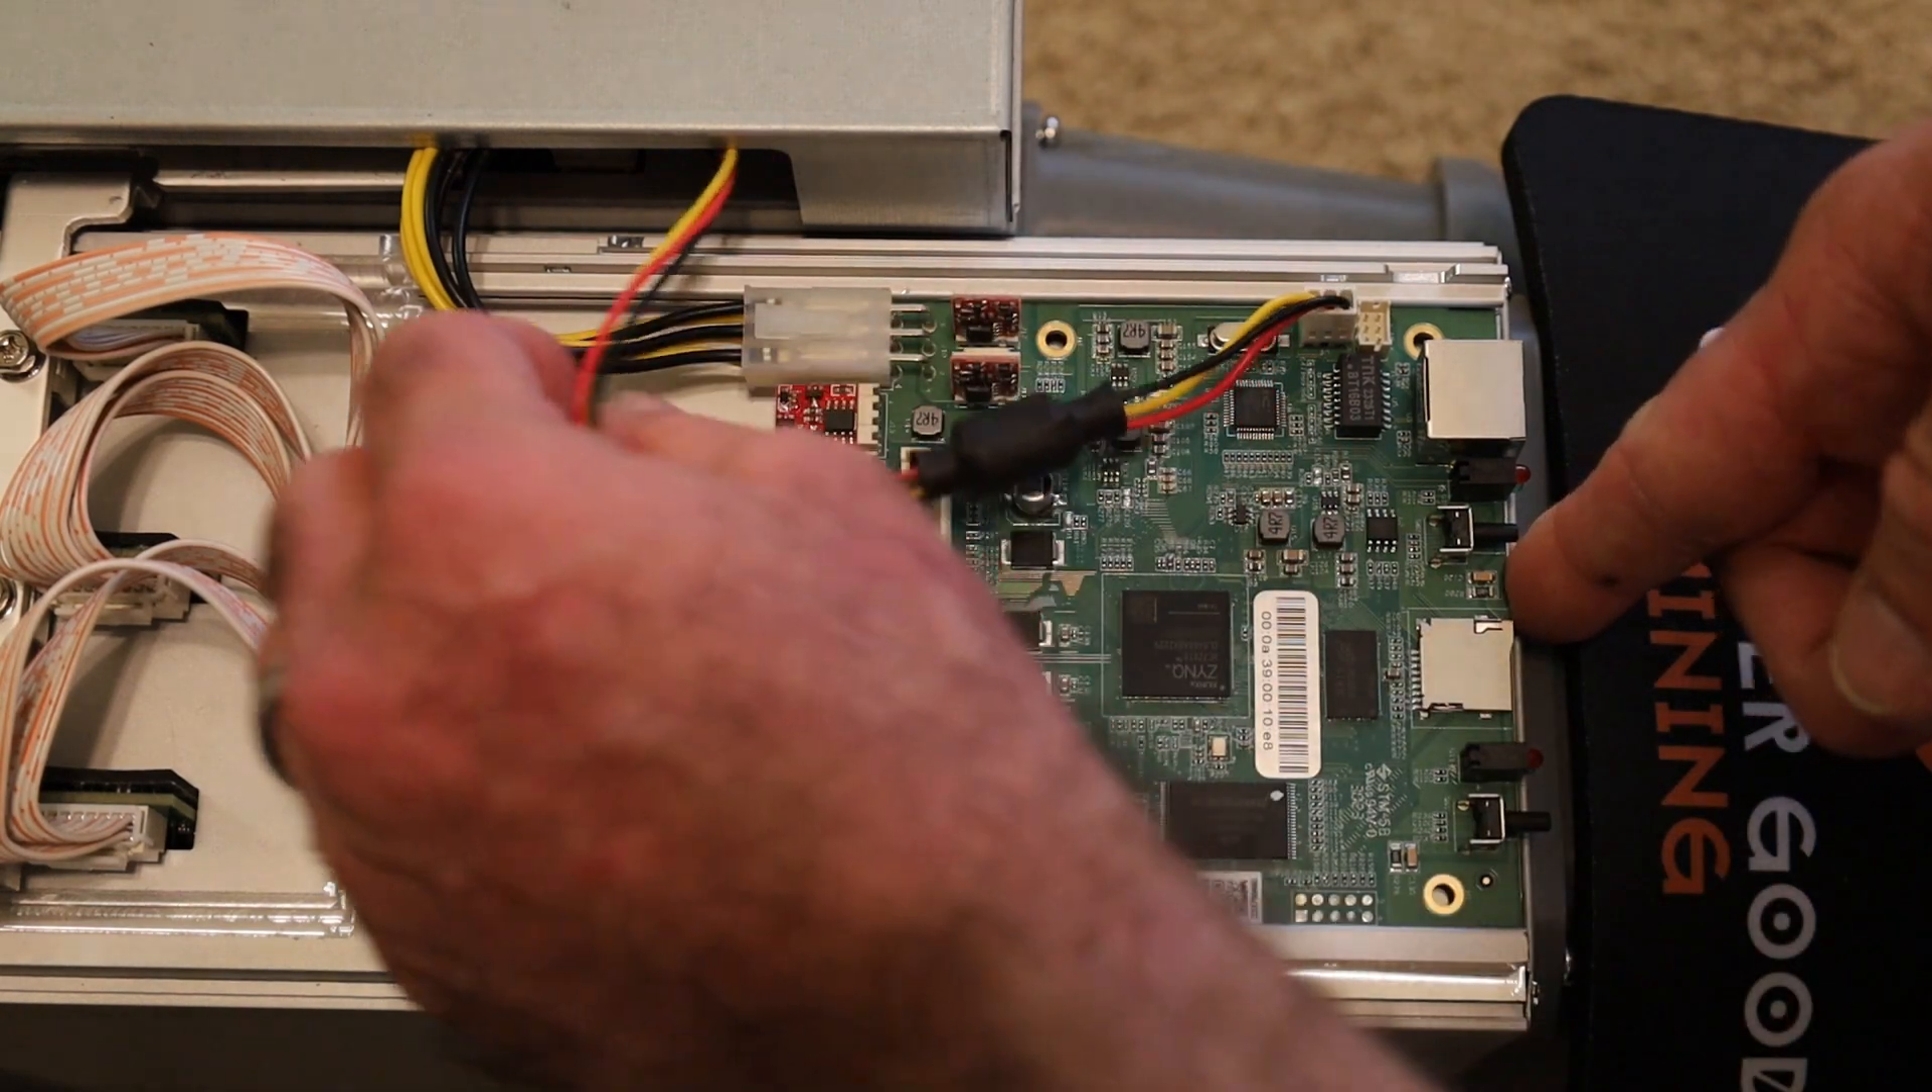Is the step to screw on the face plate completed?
No.